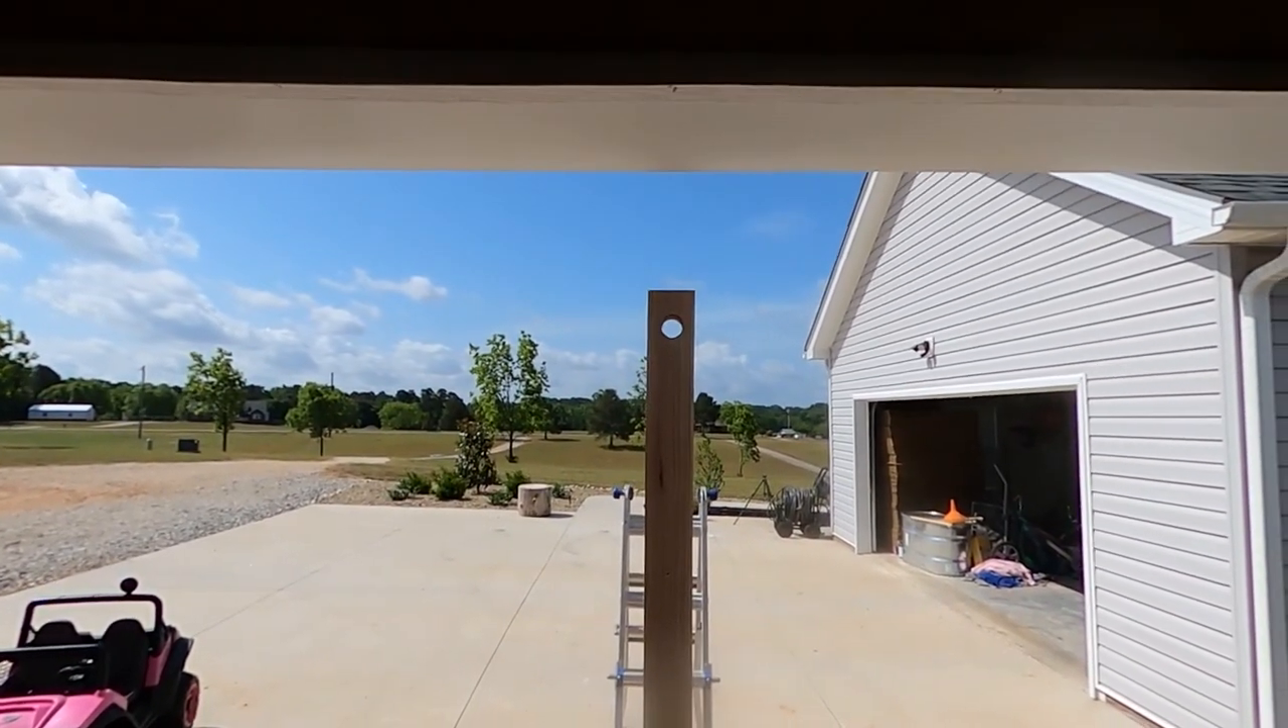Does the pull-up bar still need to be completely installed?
Yes.